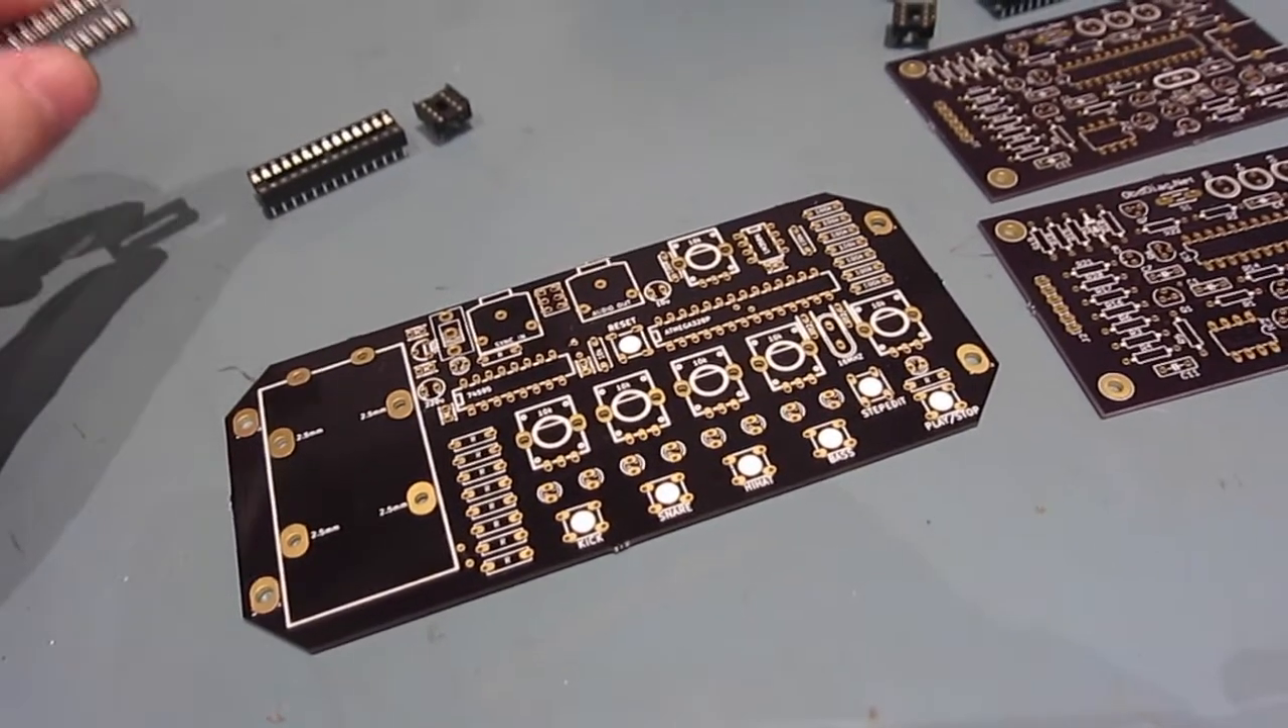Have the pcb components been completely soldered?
No.